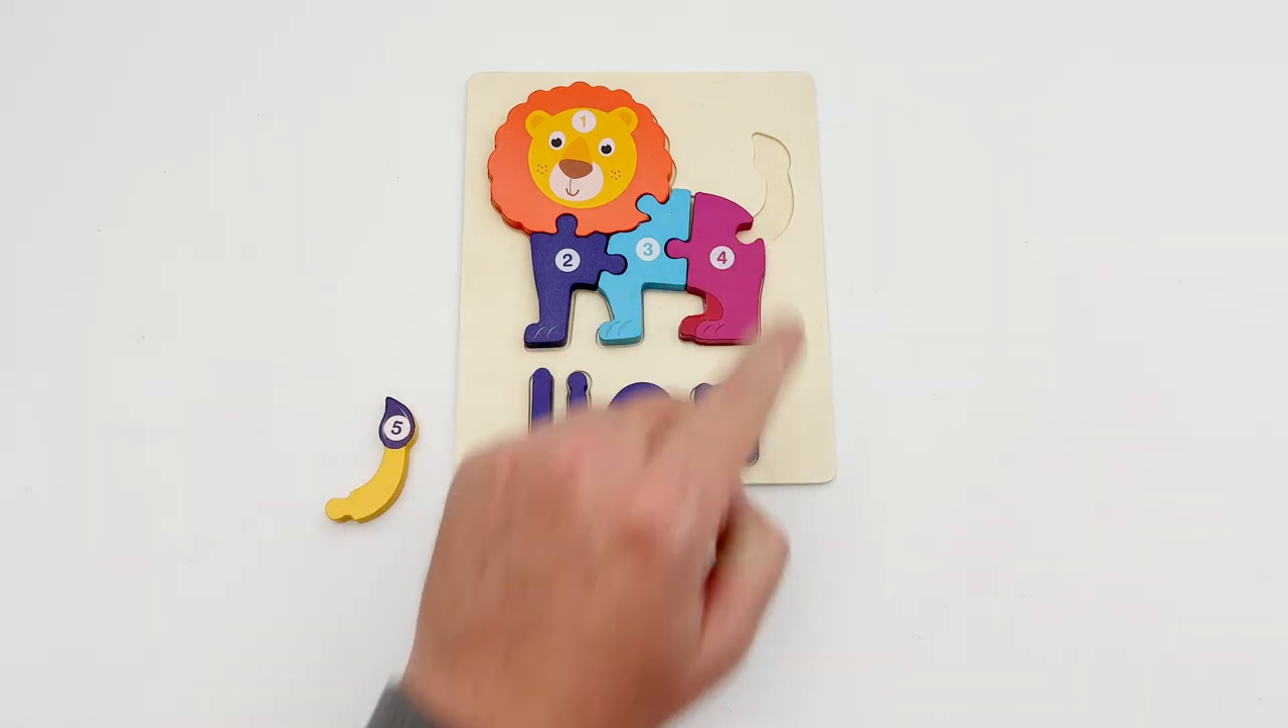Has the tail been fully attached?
No.